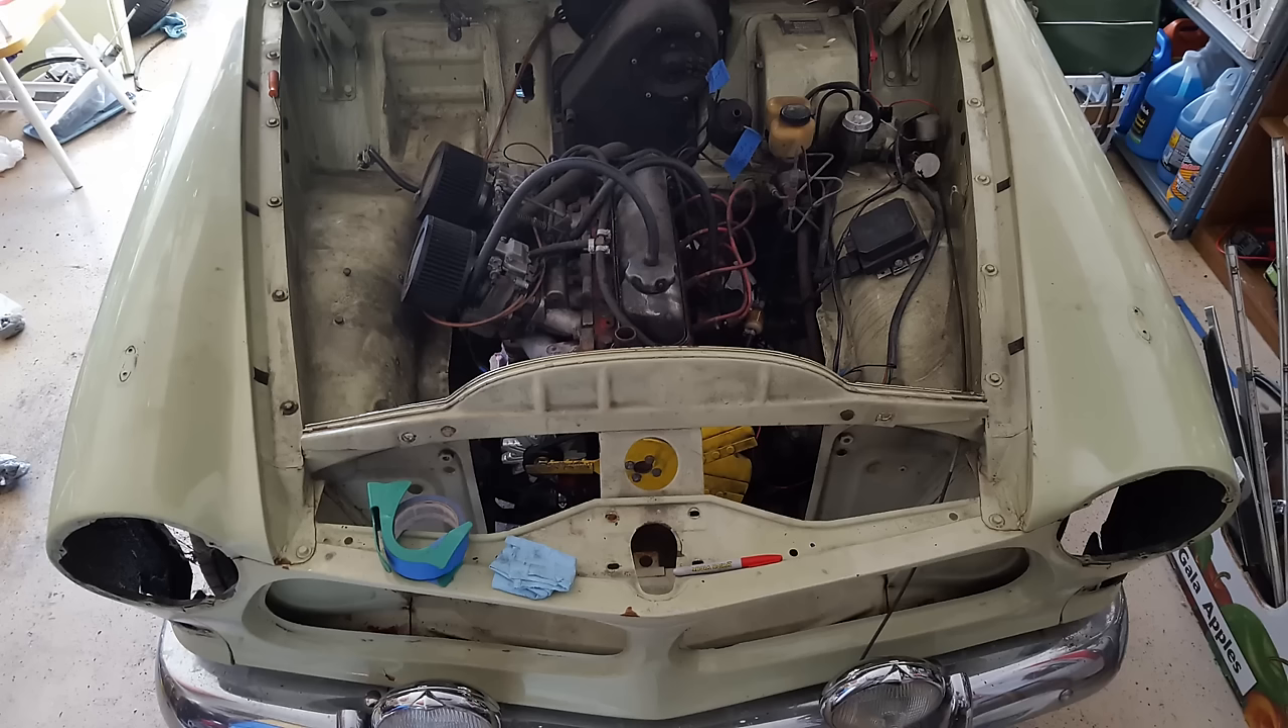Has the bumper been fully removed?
No.